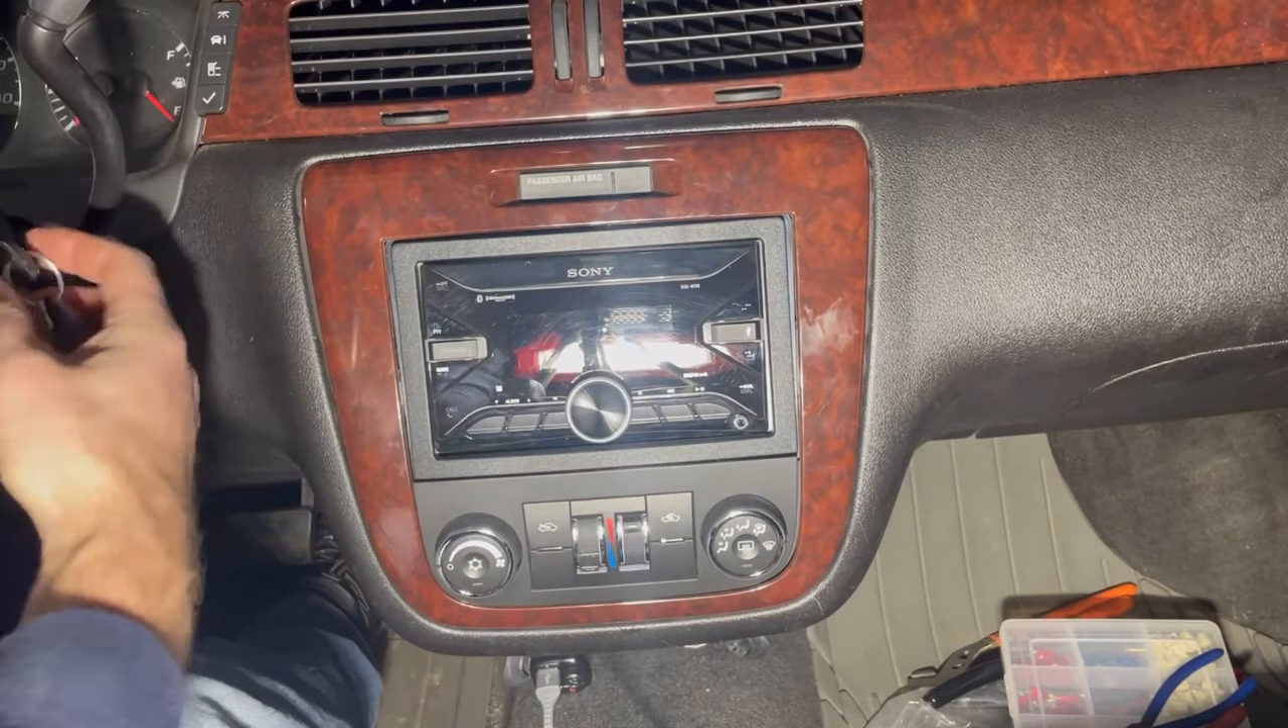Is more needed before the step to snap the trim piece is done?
No.